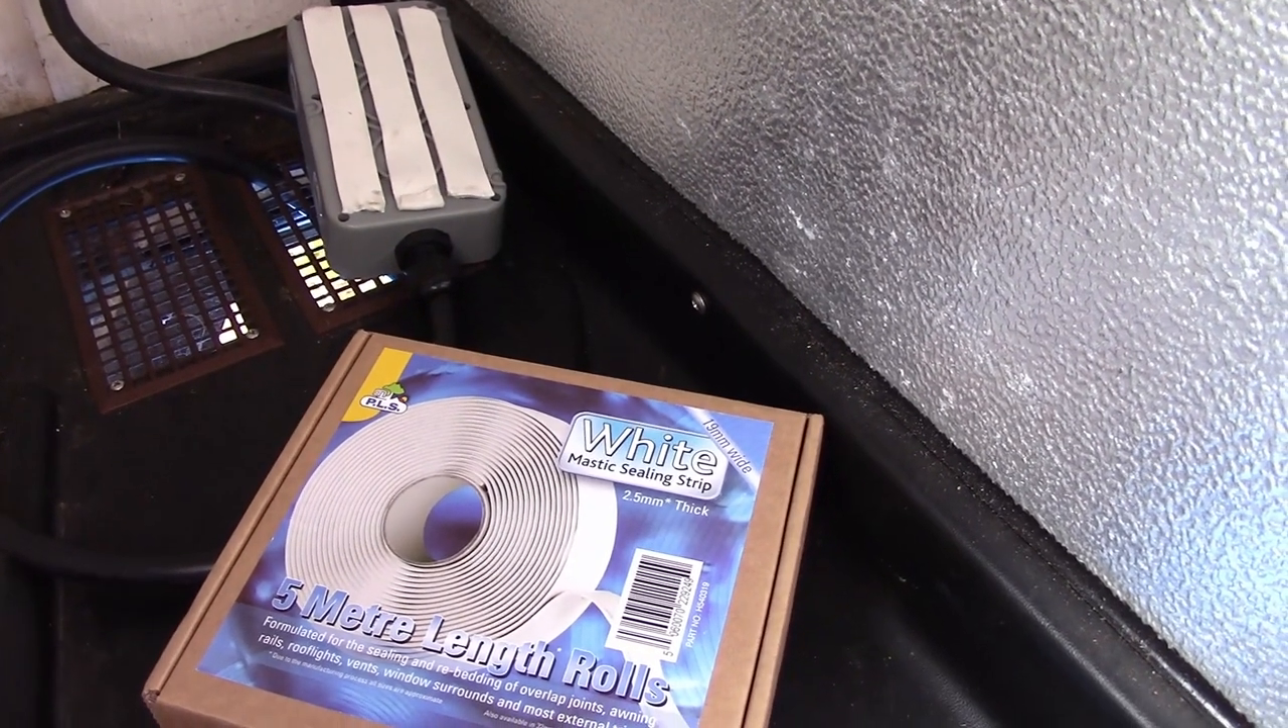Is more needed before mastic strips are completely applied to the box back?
No.